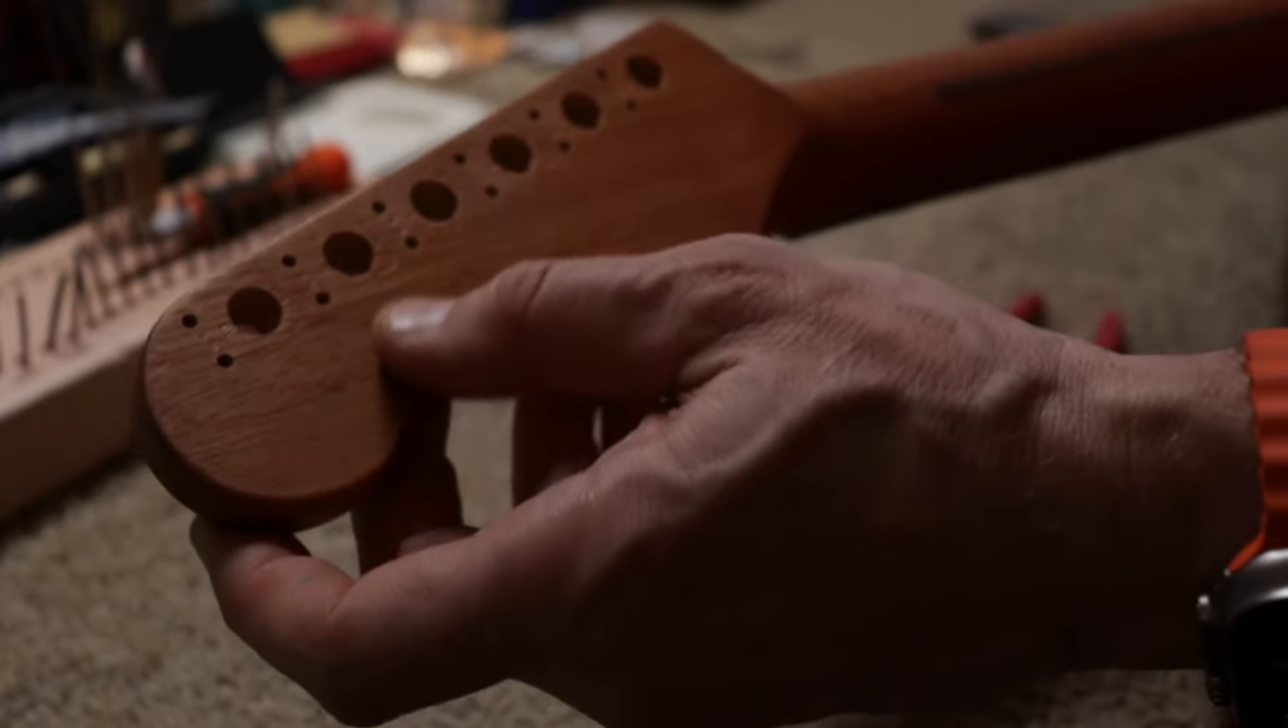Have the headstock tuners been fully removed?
Yes.